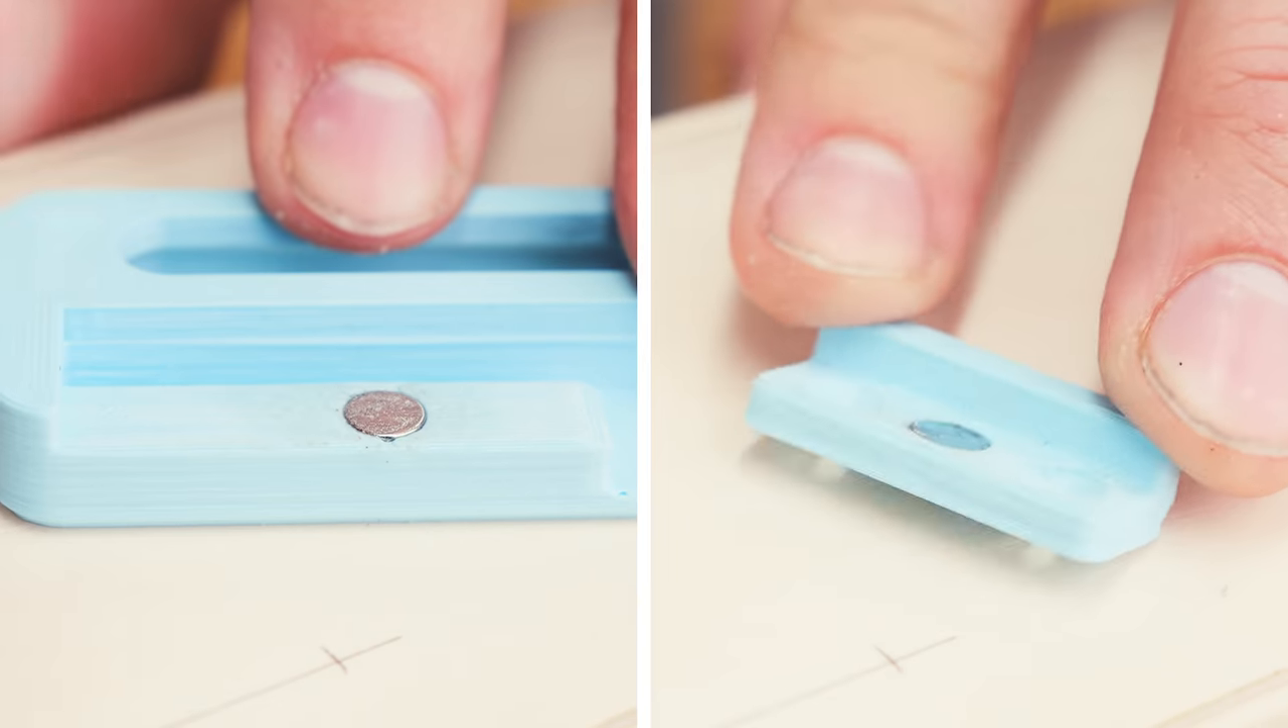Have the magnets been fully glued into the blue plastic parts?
Yes.